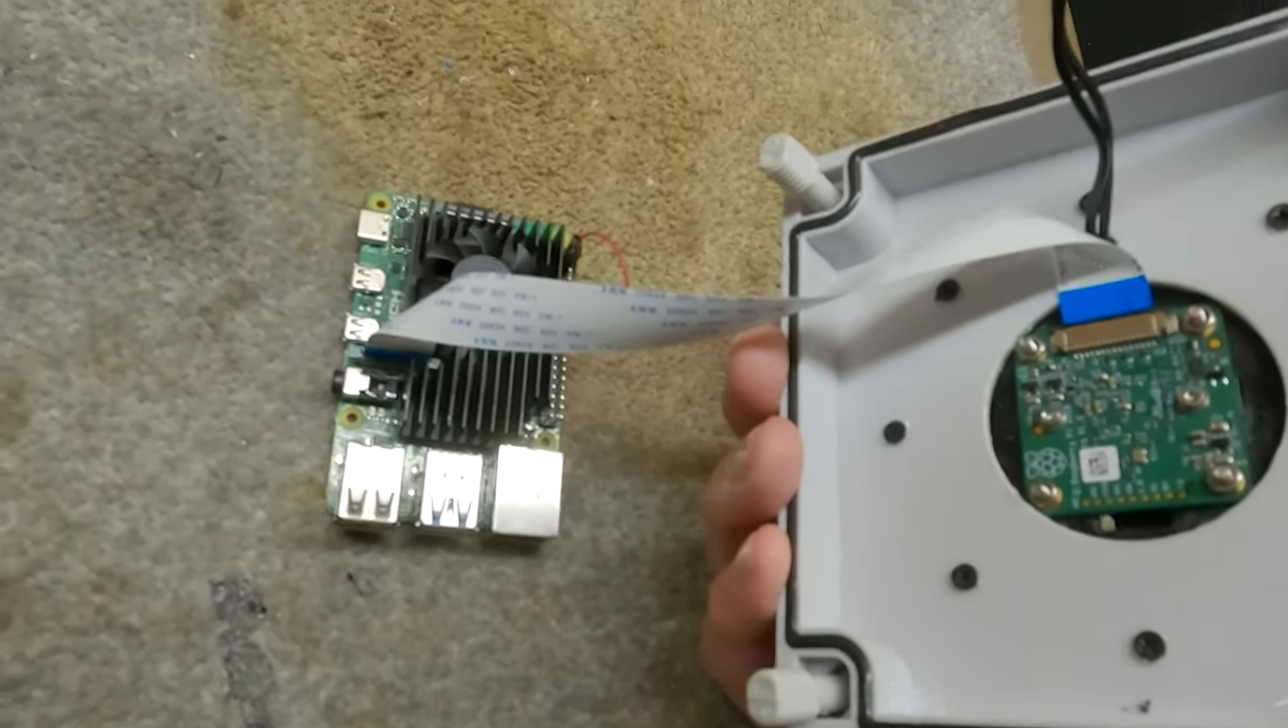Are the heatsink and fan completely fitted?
Yes.